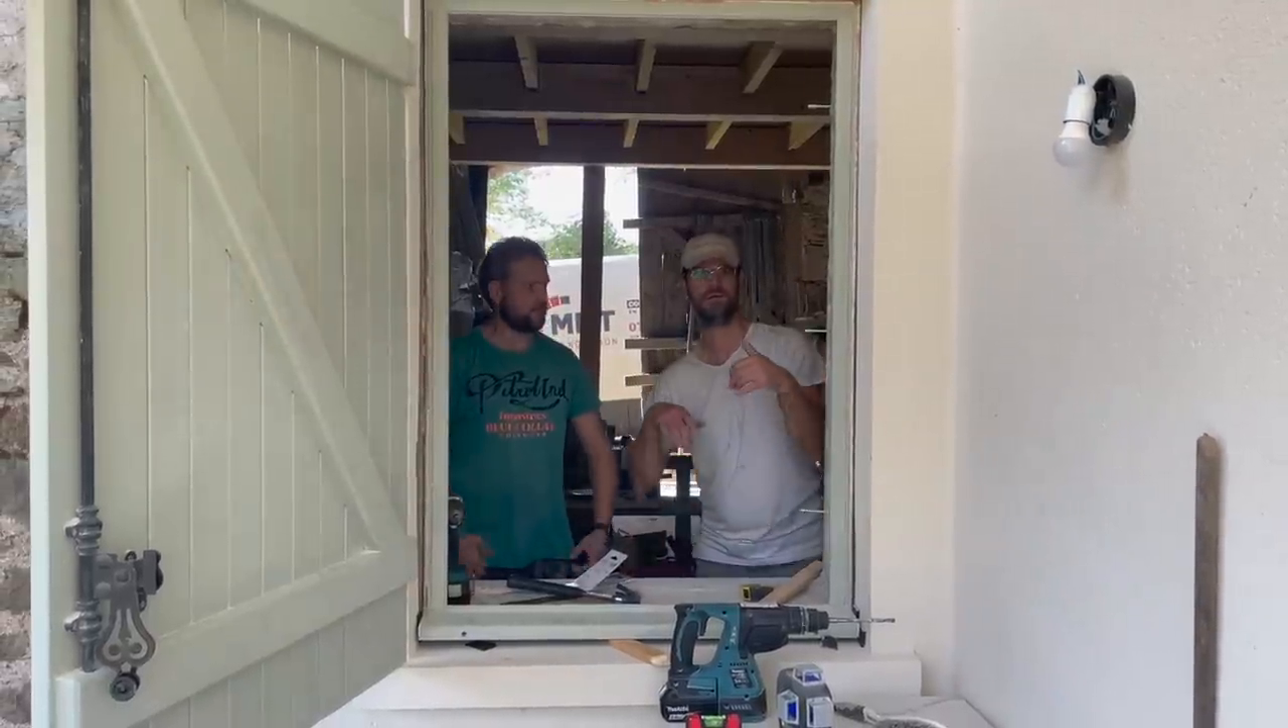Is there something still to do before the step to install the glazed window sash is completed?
Yes.